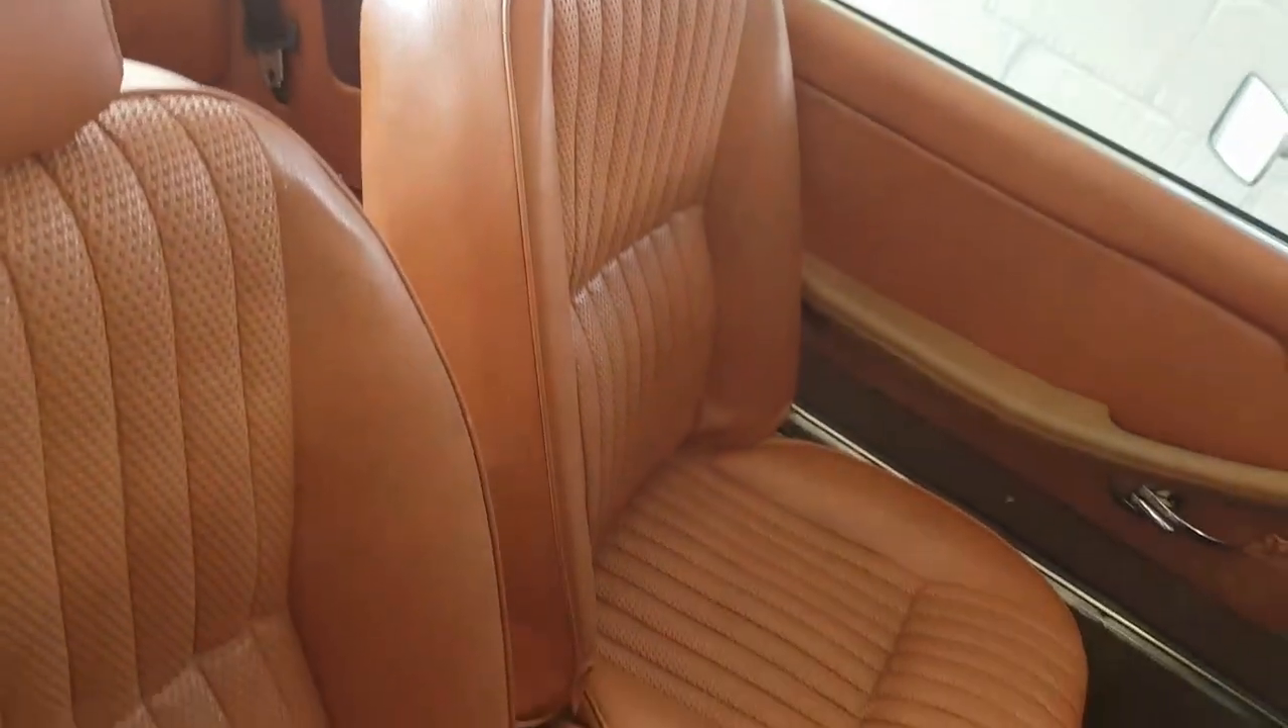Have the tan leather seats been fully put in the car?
Yes.